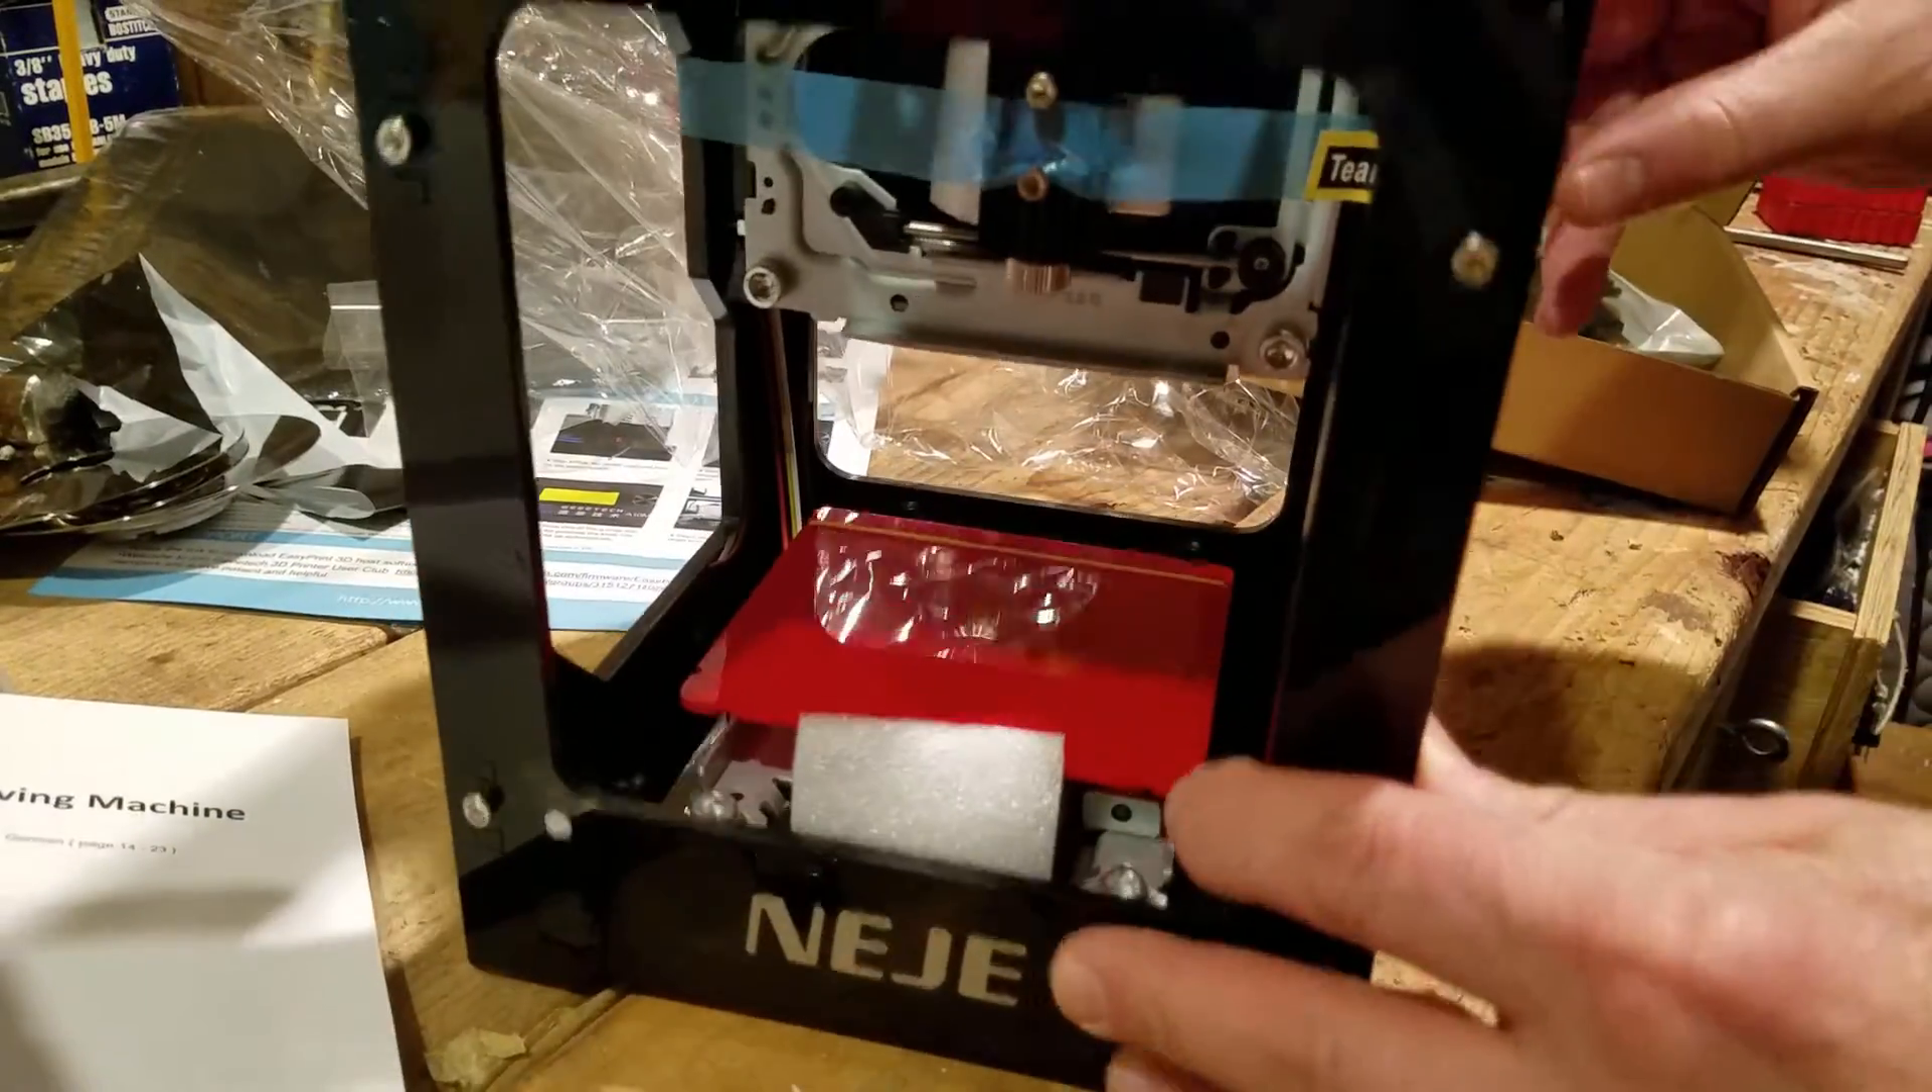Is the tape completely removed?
No.